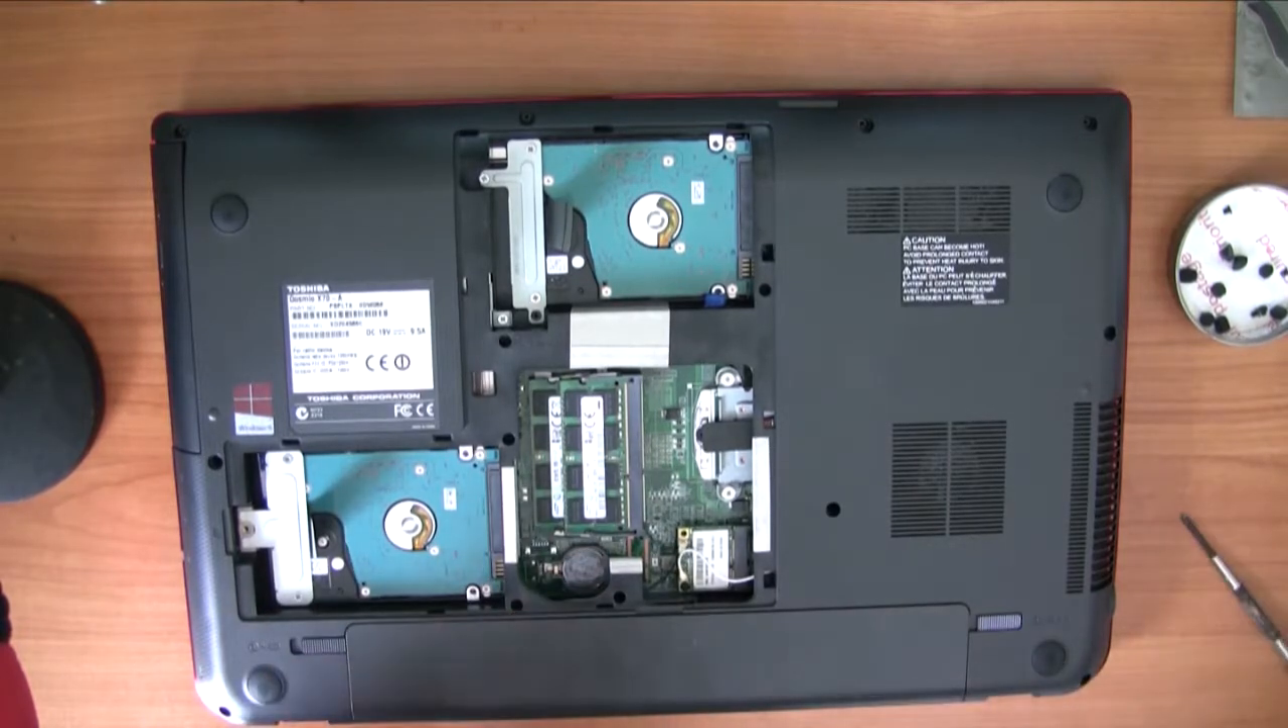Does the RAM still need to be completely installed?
No.